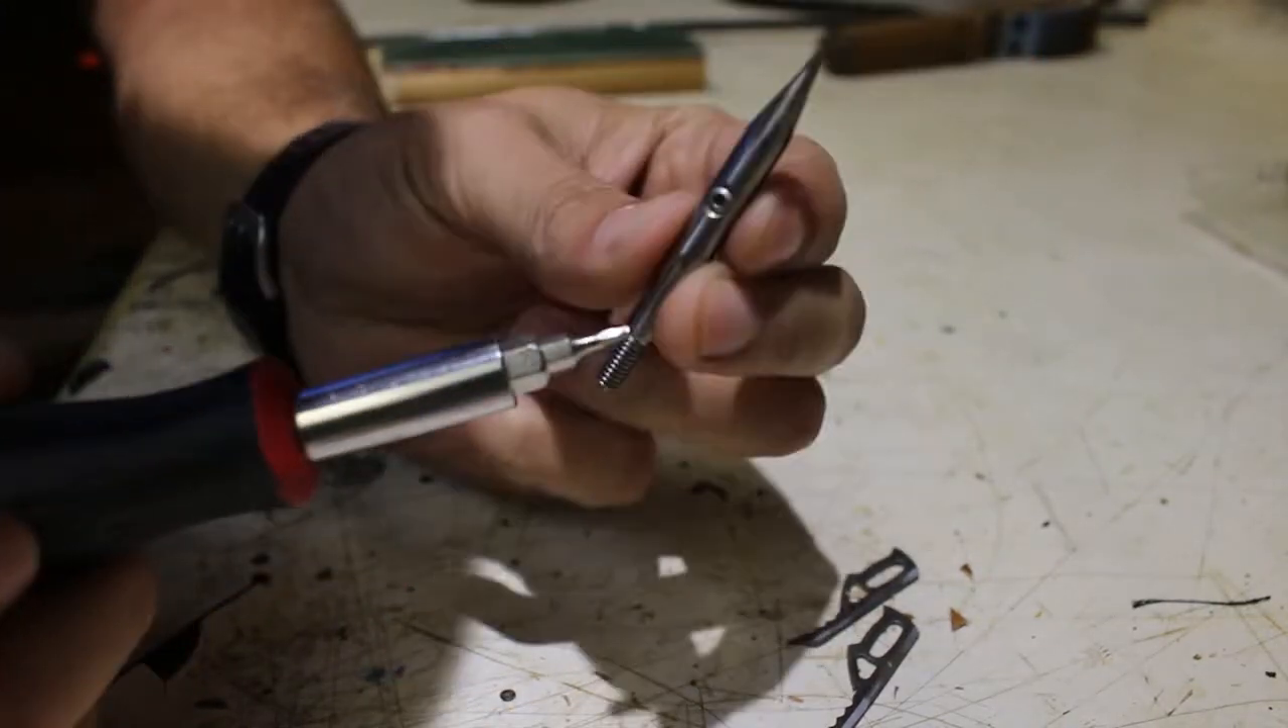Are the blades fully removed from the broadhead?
Yes.